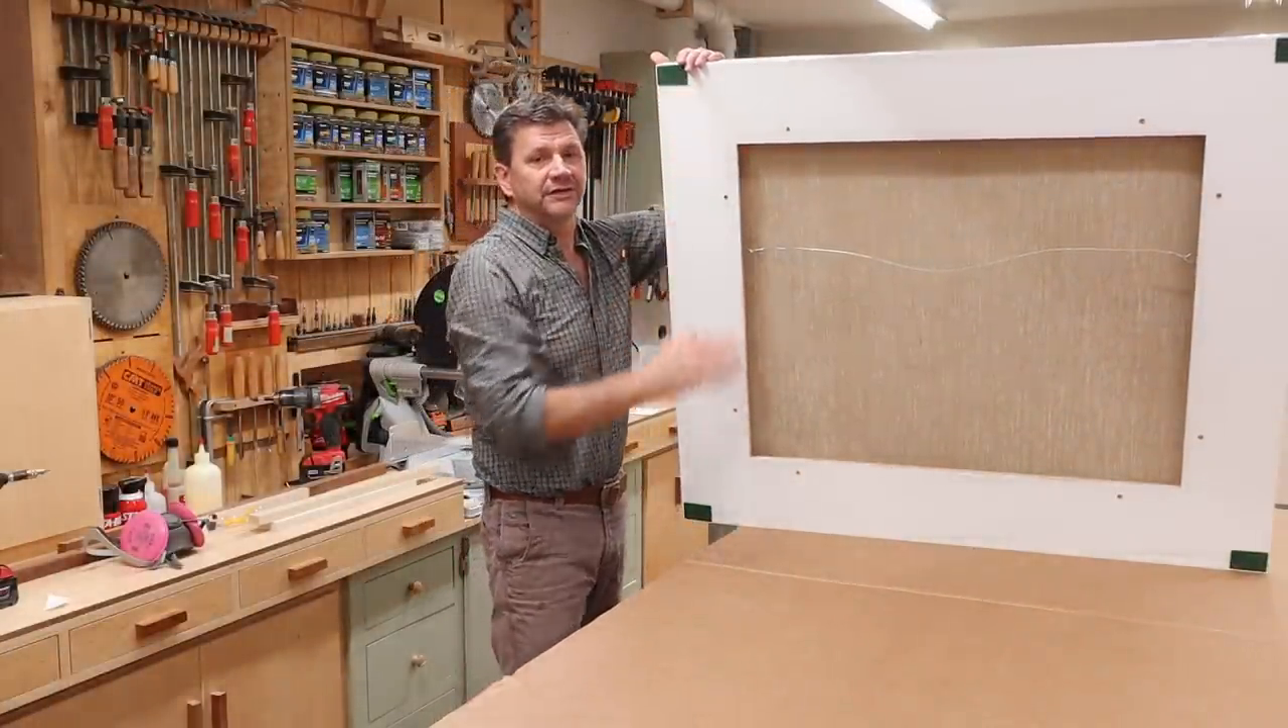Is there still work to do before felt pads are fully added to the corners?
No.